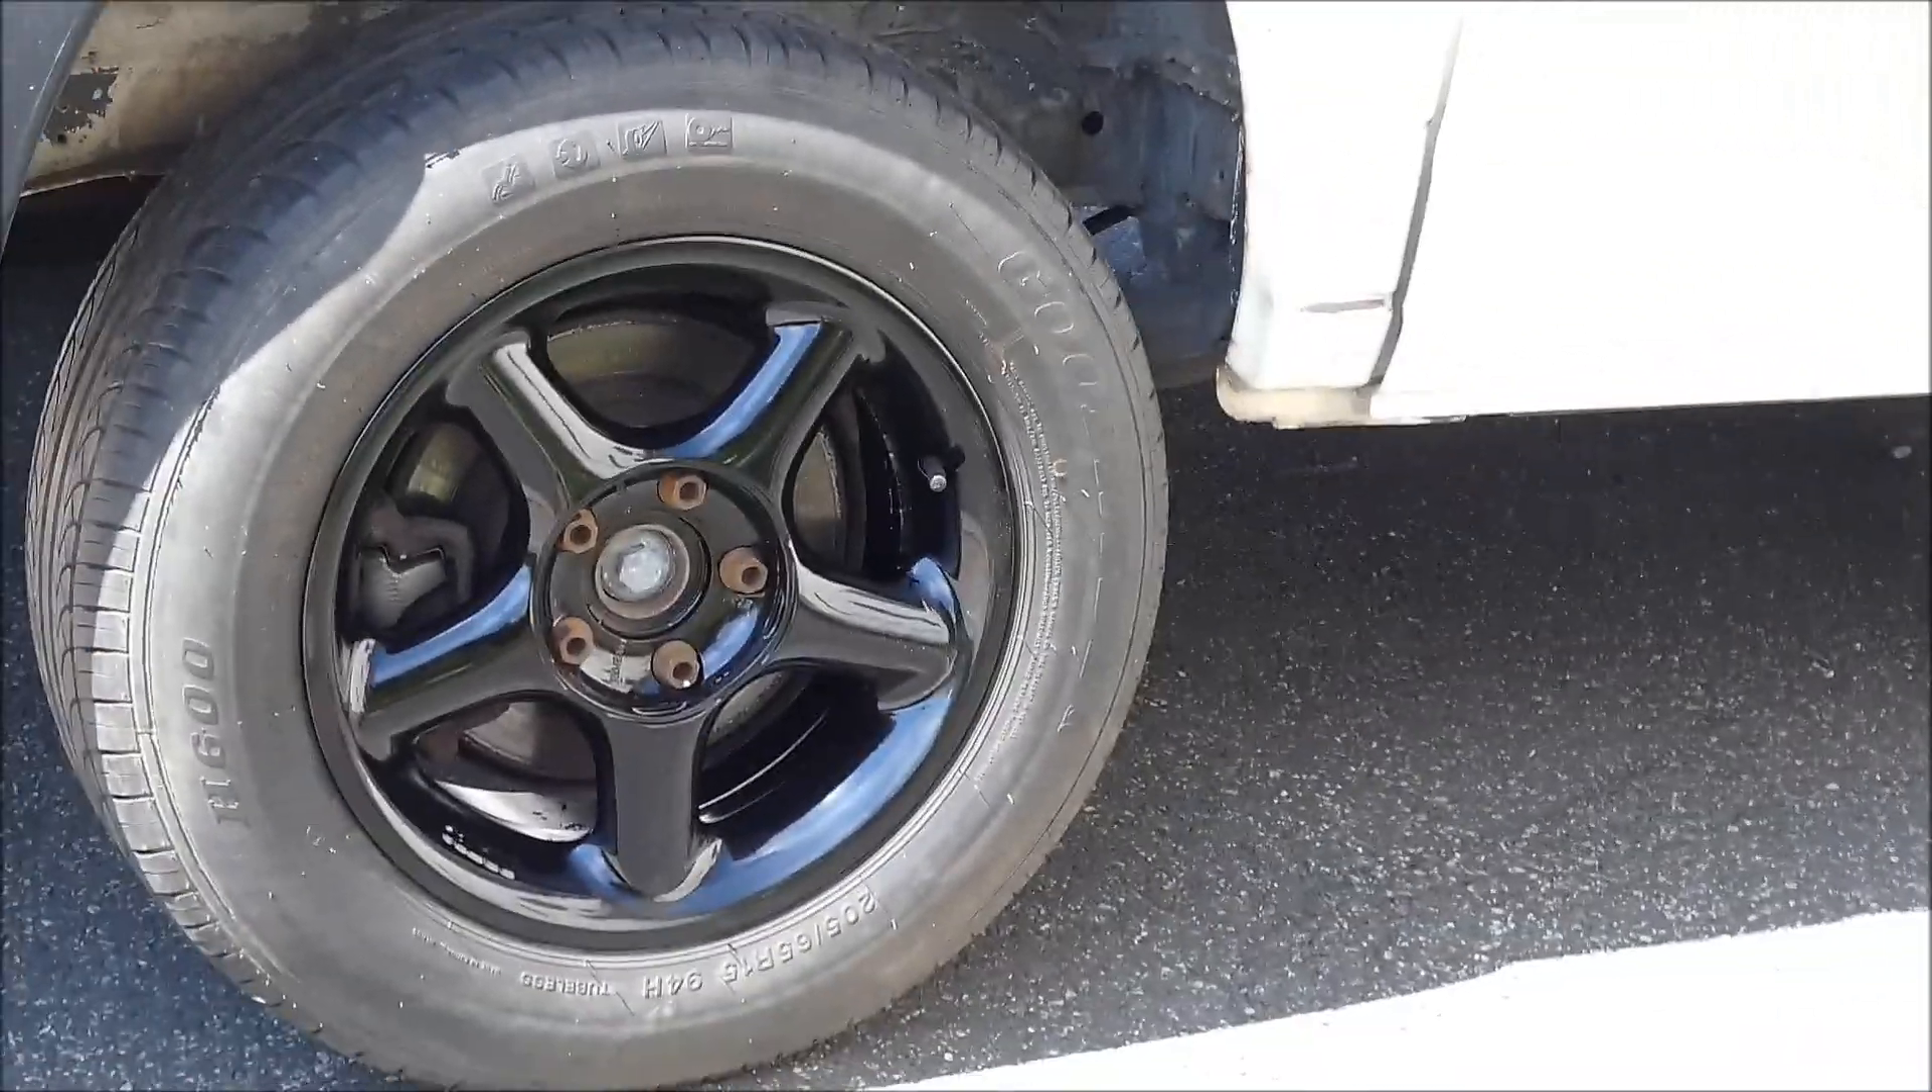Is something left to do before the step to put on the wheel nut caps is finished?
Yes.